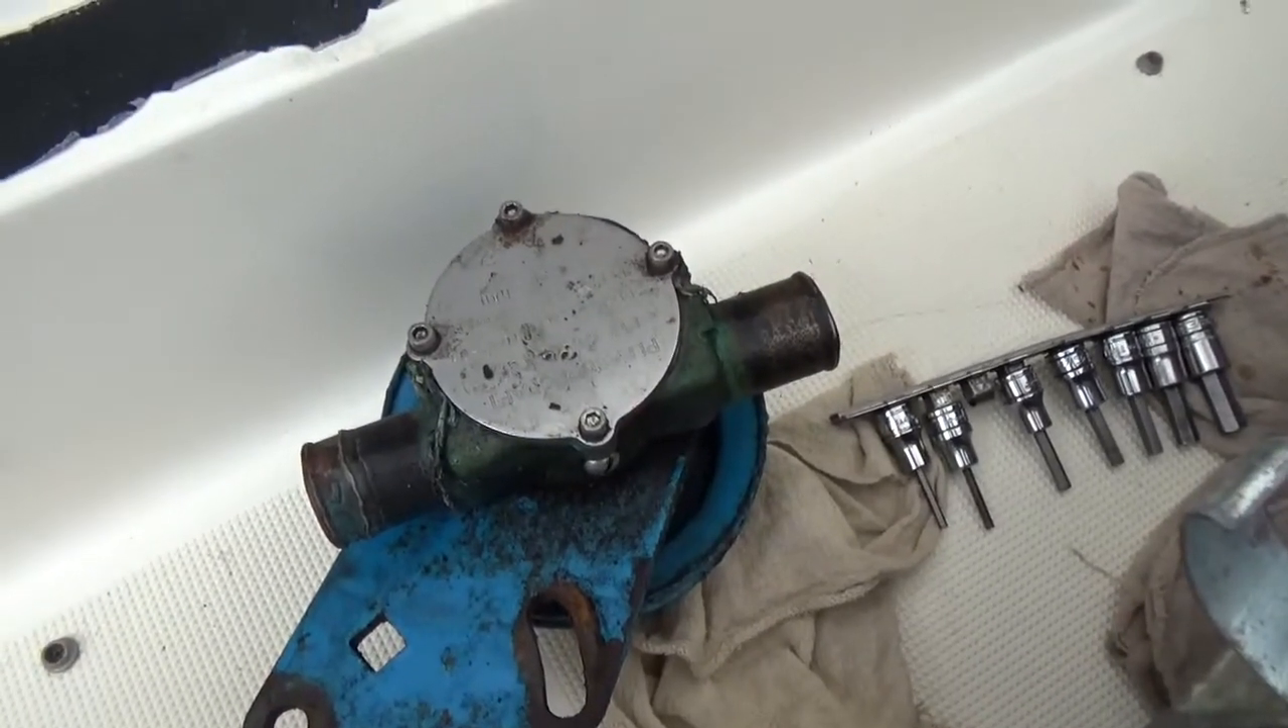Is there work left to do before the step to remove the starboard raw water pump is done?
No.